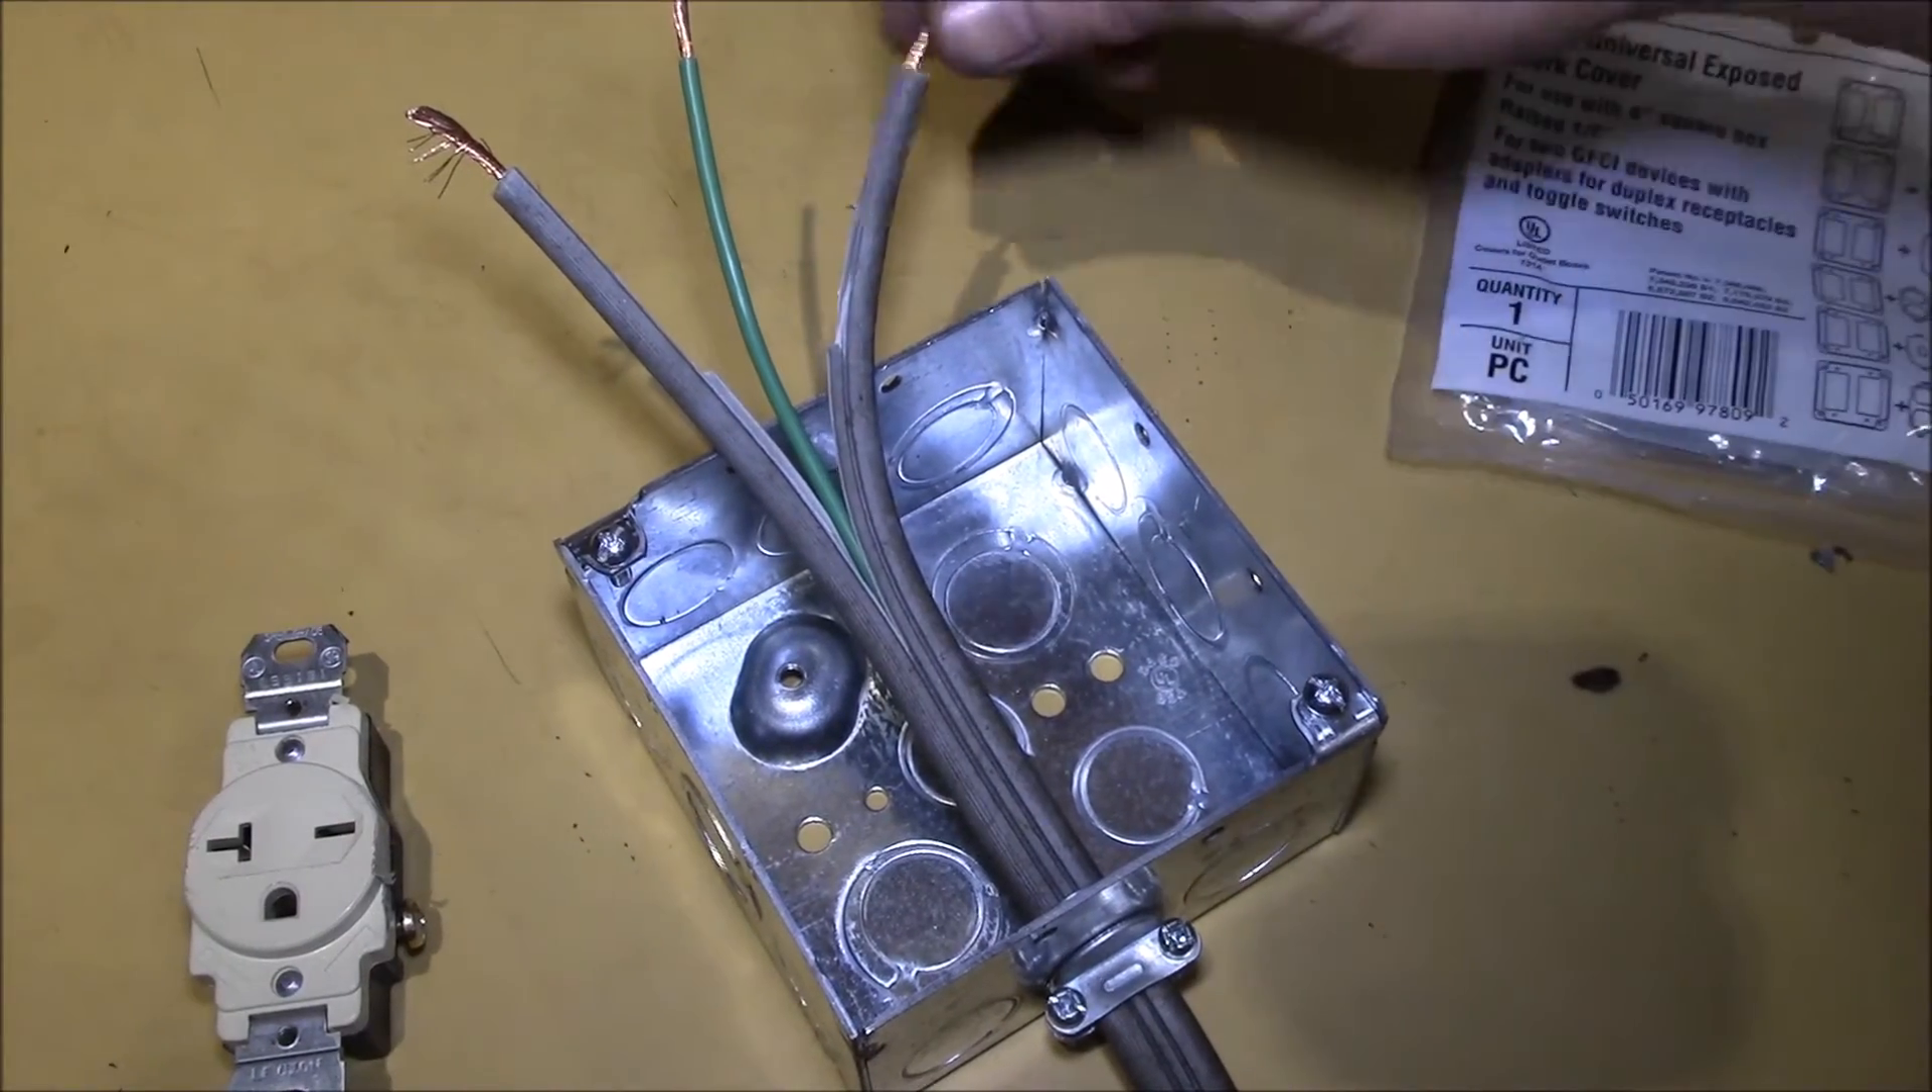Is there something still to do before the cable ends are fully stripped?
No.